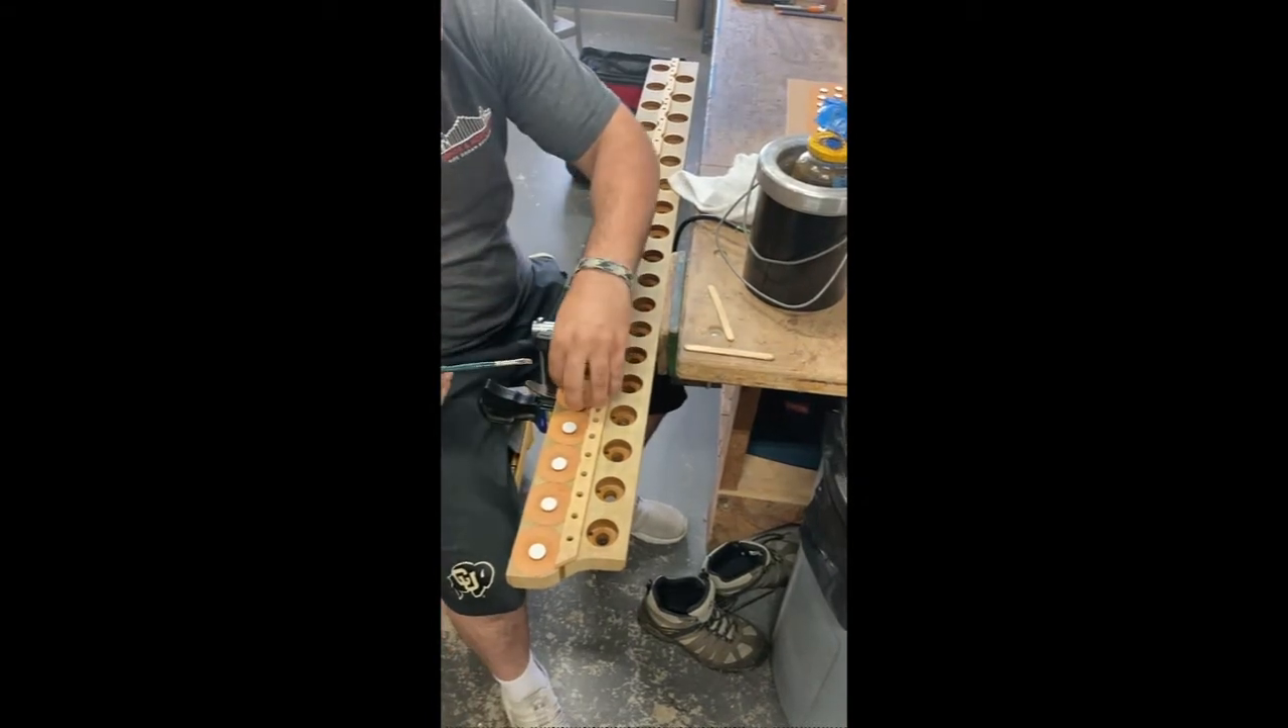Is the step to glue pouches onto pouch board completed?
No.